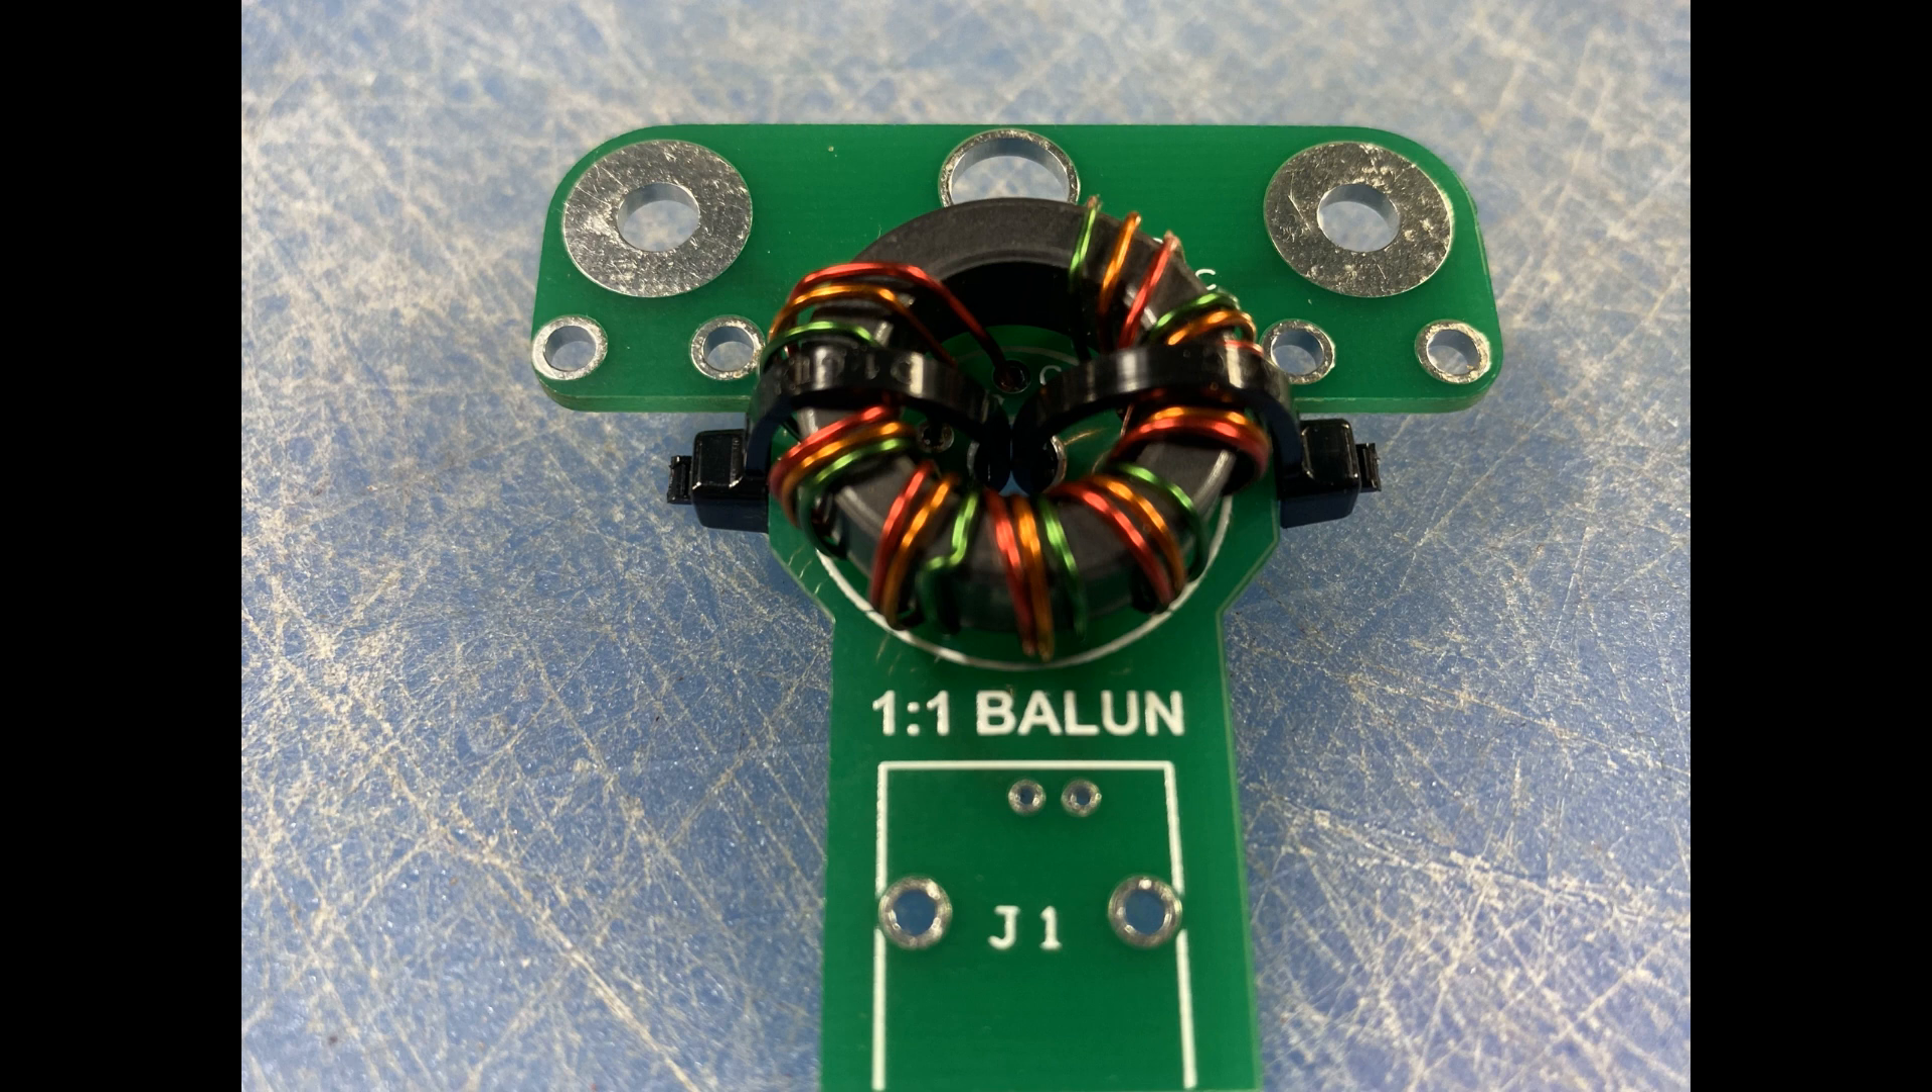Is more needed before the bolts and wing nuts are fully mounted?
Yes.